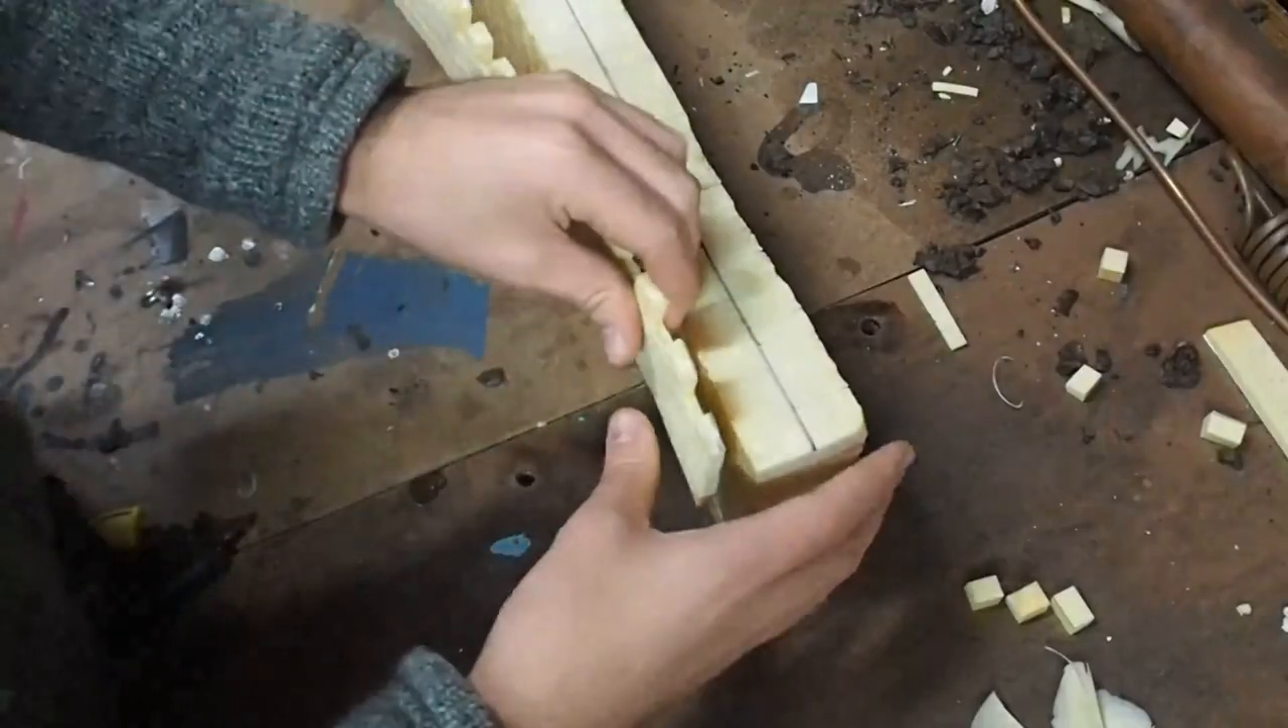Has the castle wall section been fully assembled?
No.